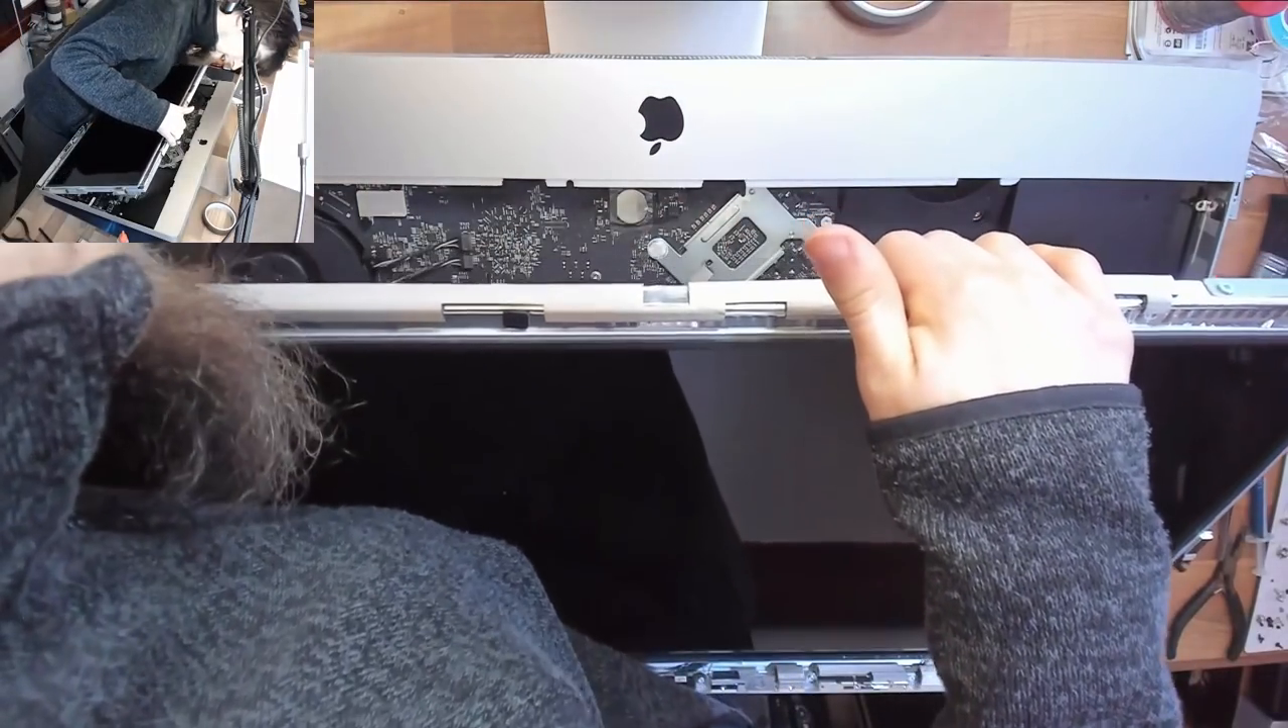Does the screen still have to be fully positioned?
Yes.